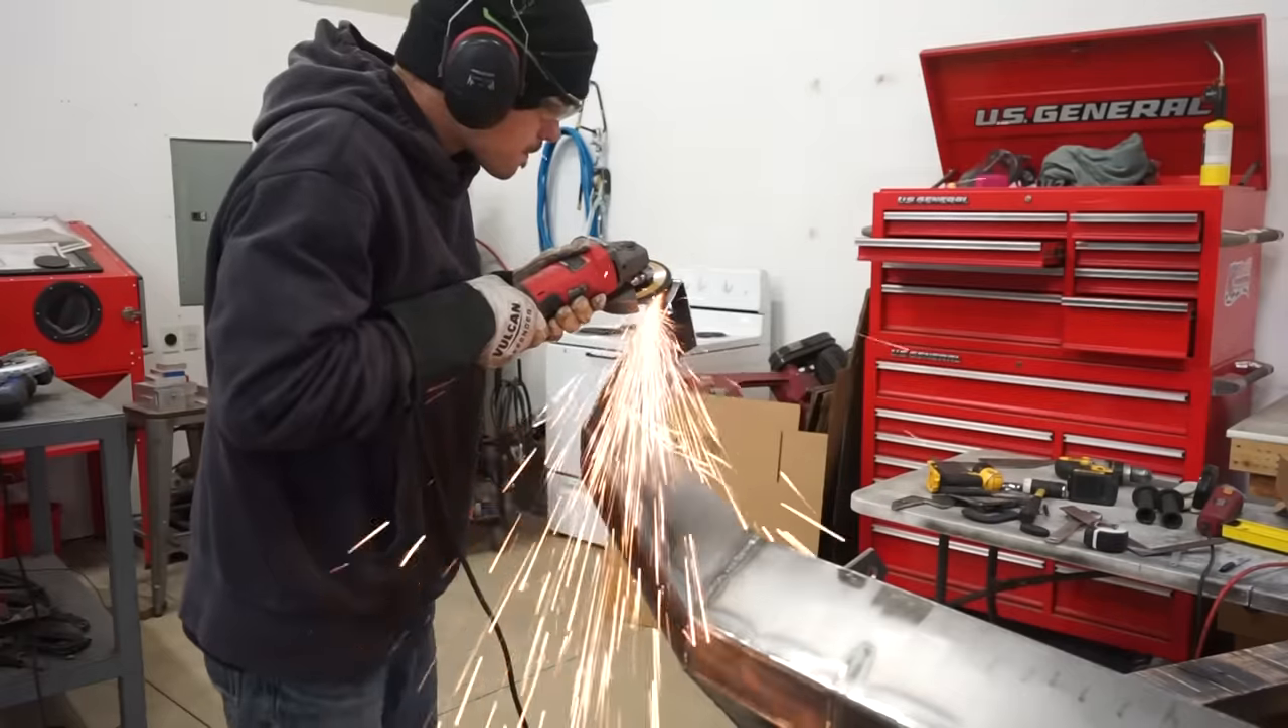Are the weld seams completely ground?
No.